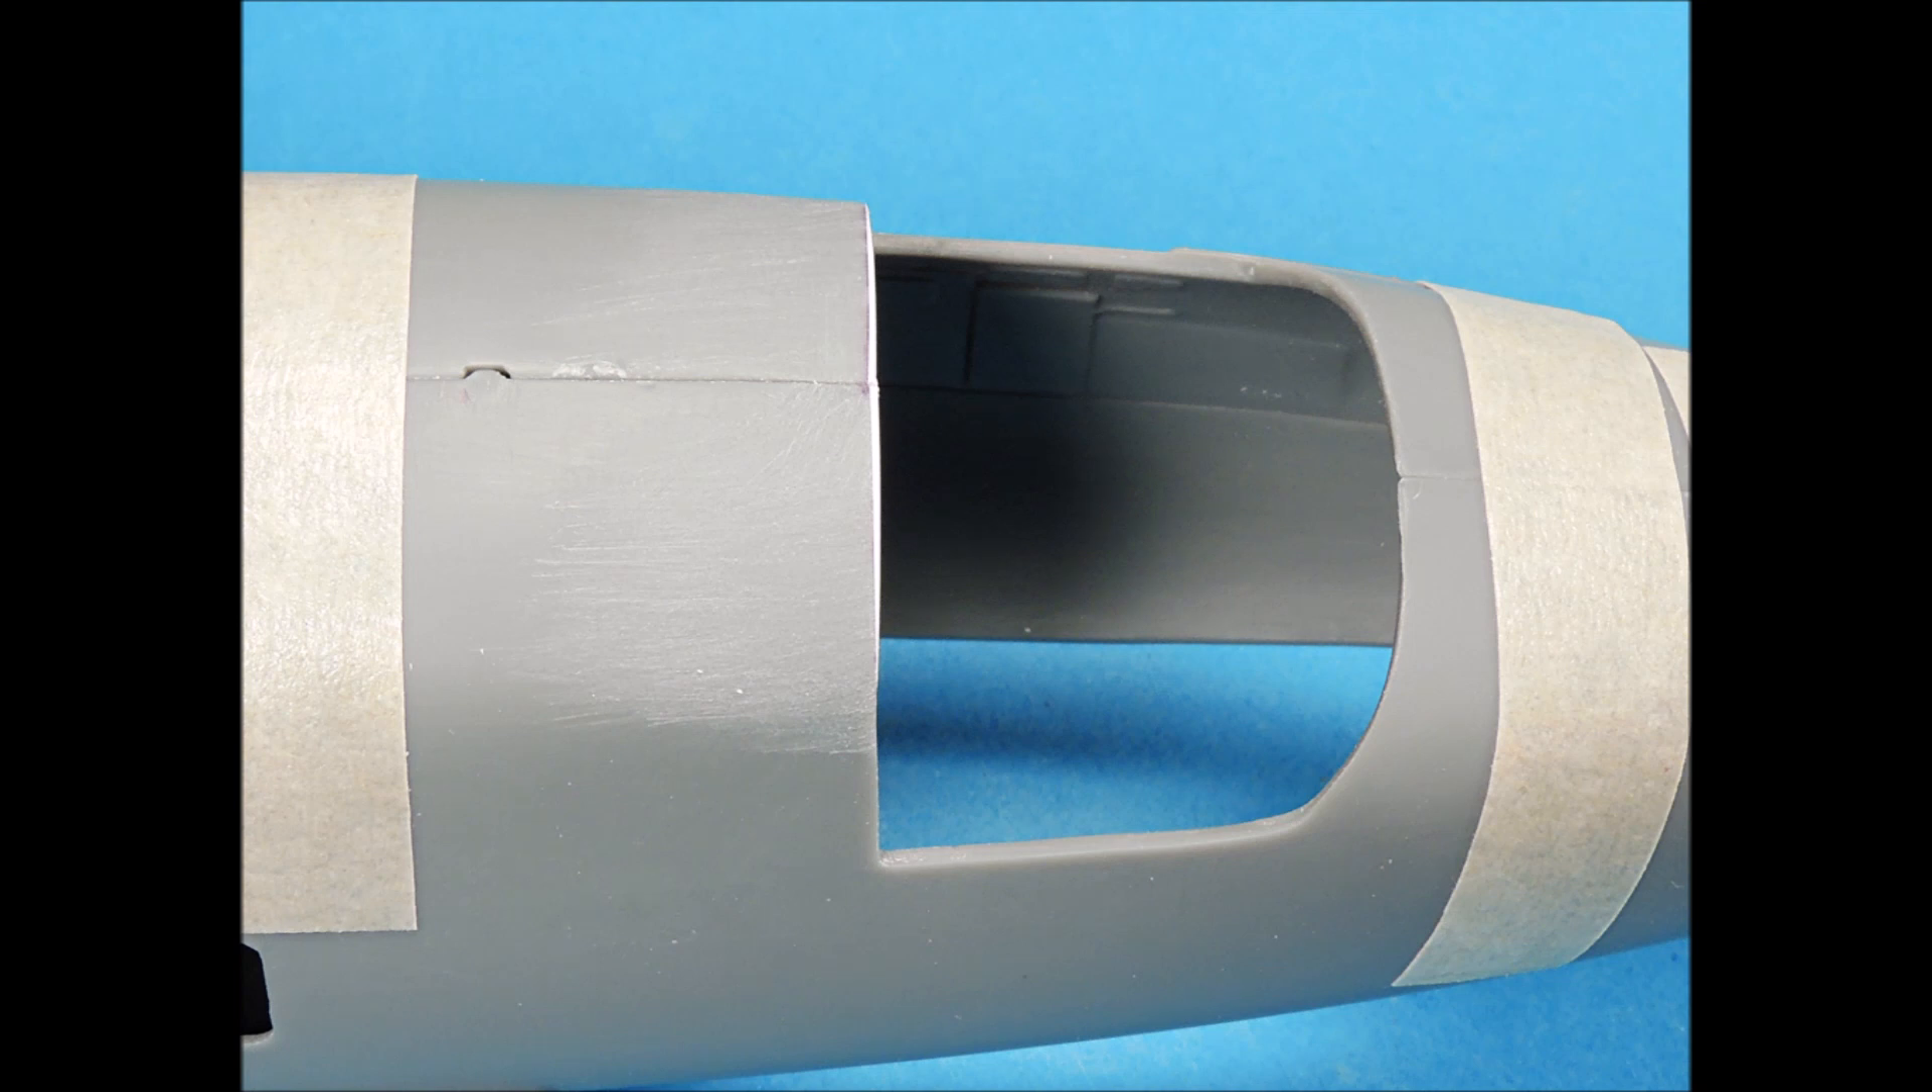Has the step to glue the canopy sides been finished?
No.